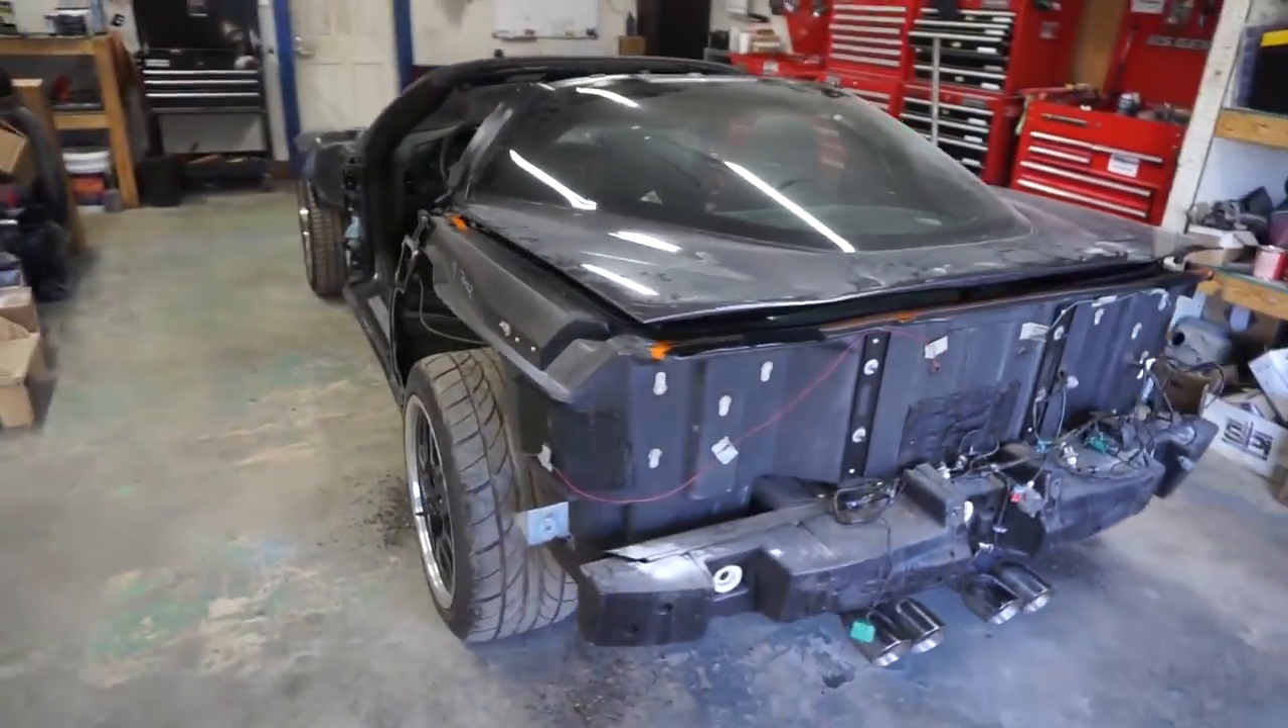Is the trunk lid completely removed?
No.